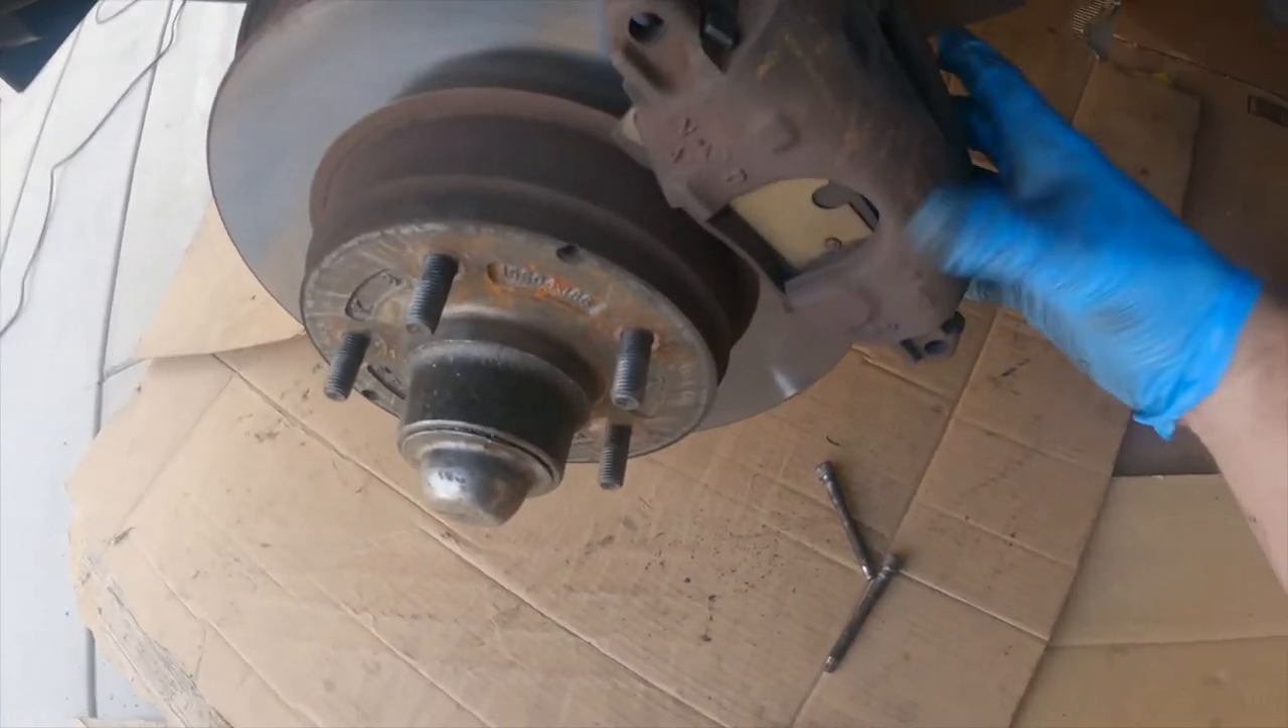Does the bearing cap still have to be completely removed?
Yes.